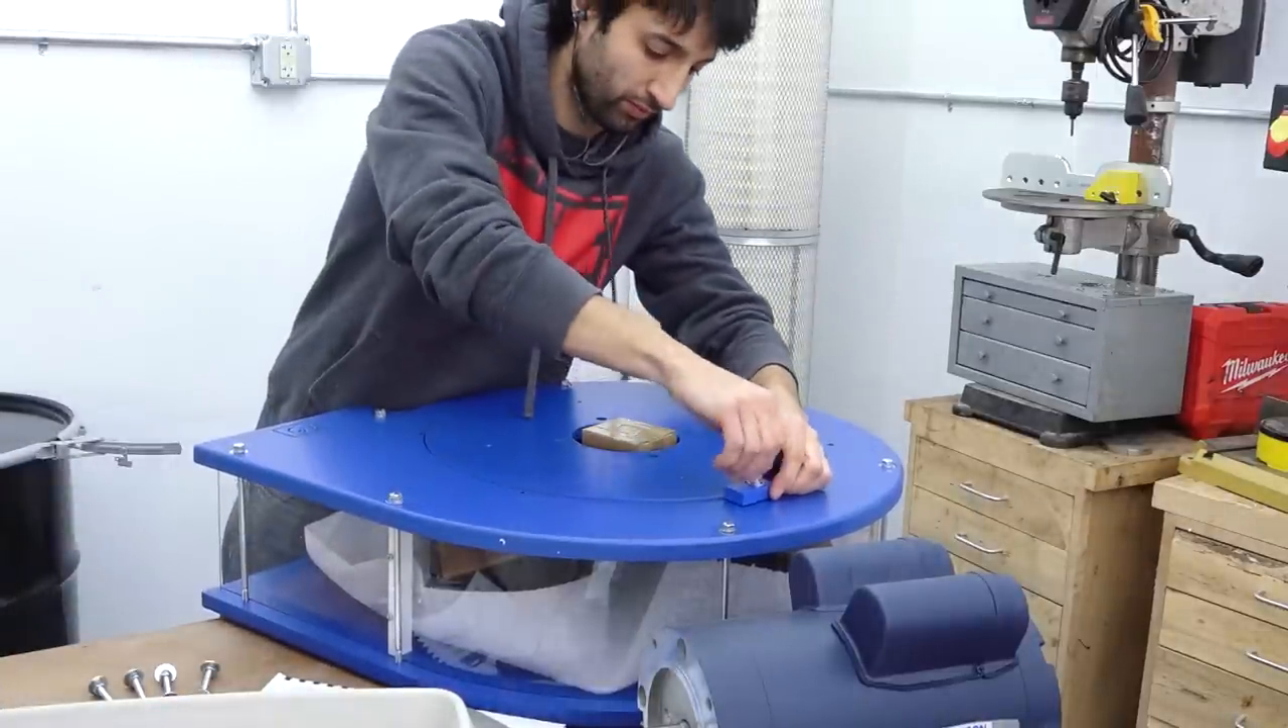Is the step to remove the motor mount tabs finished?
No.